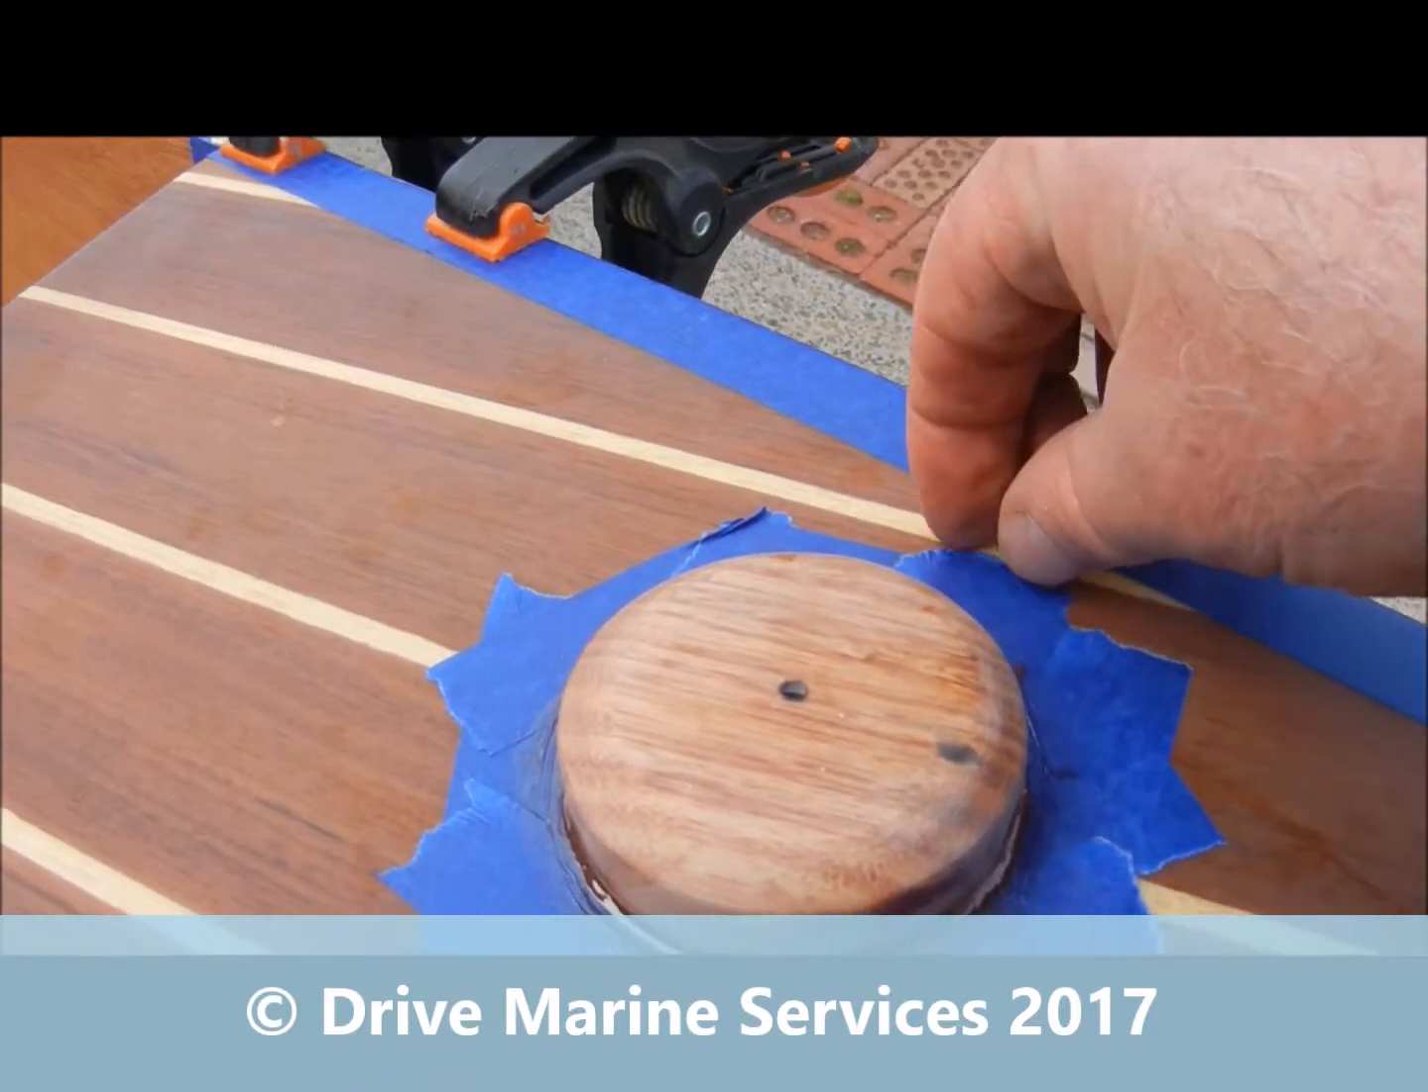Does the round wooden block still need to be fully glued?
No.